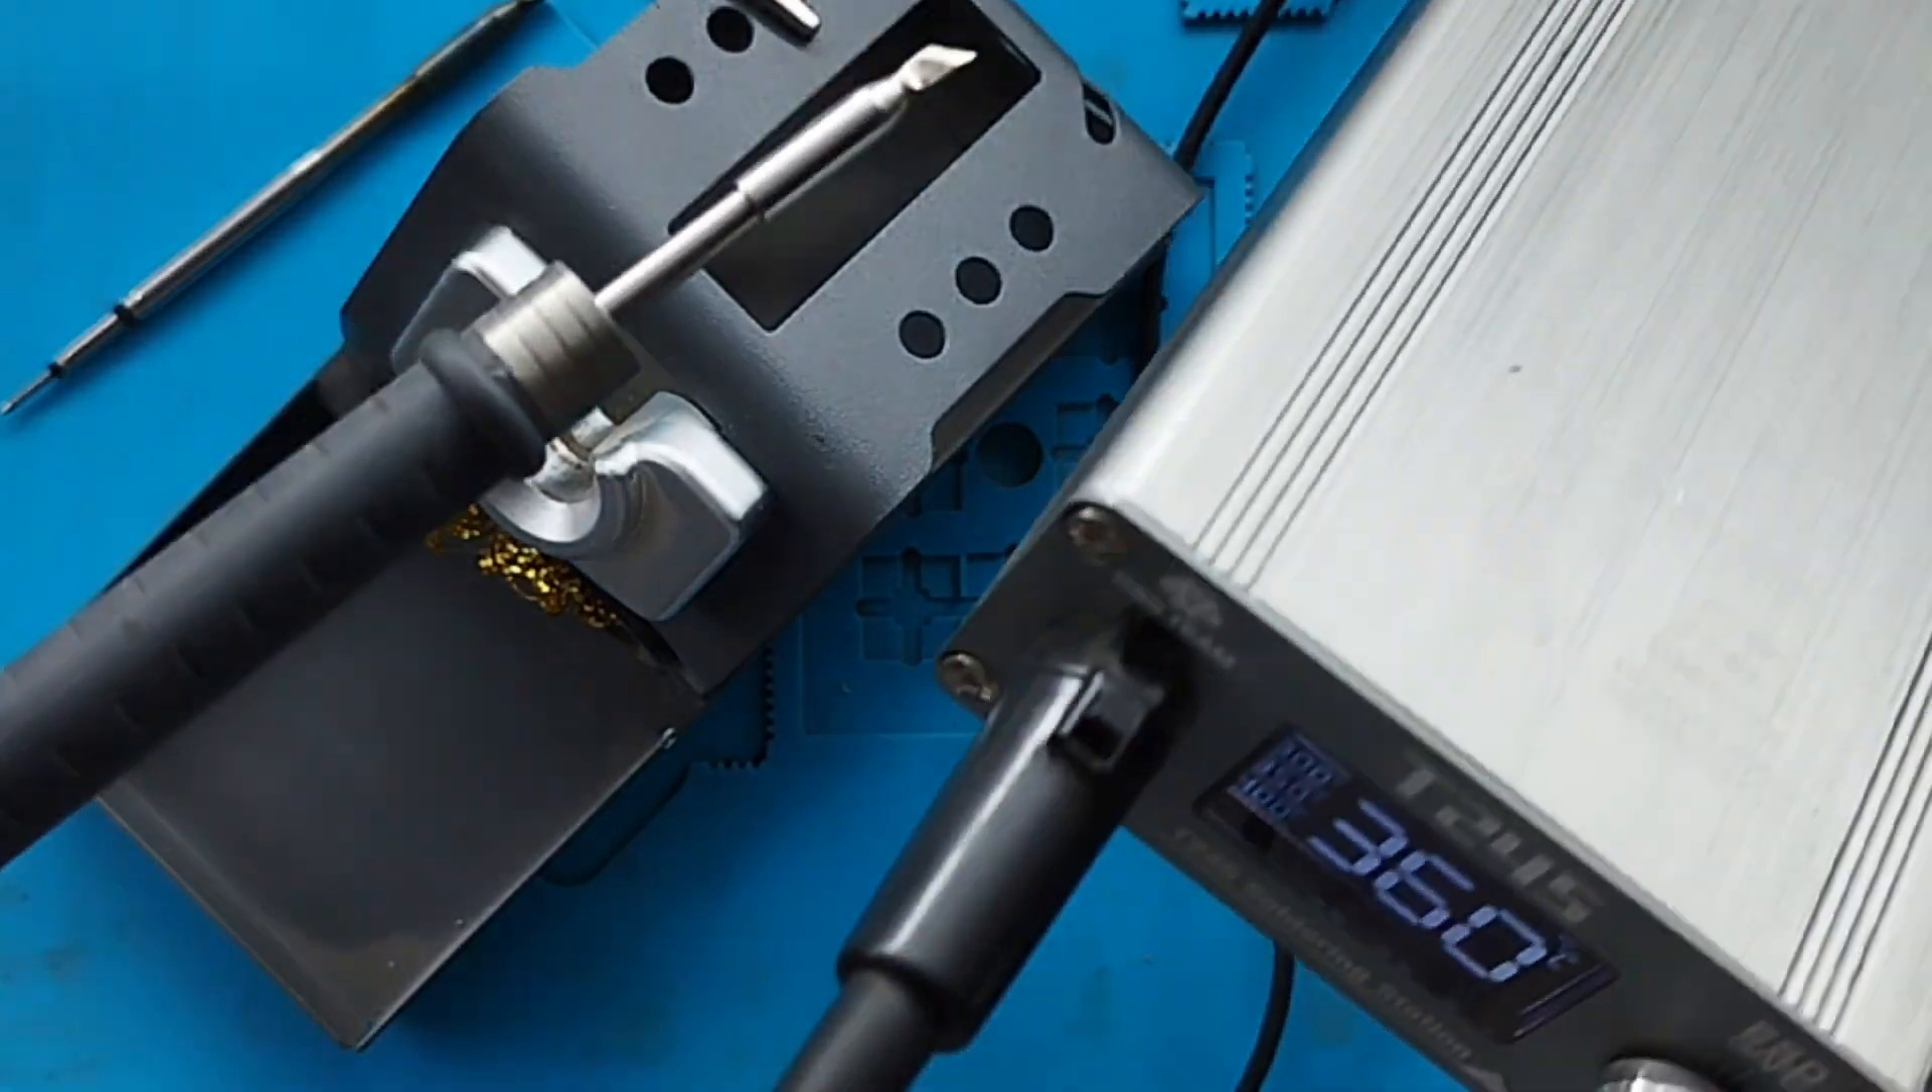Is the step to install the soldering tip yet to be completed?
No.